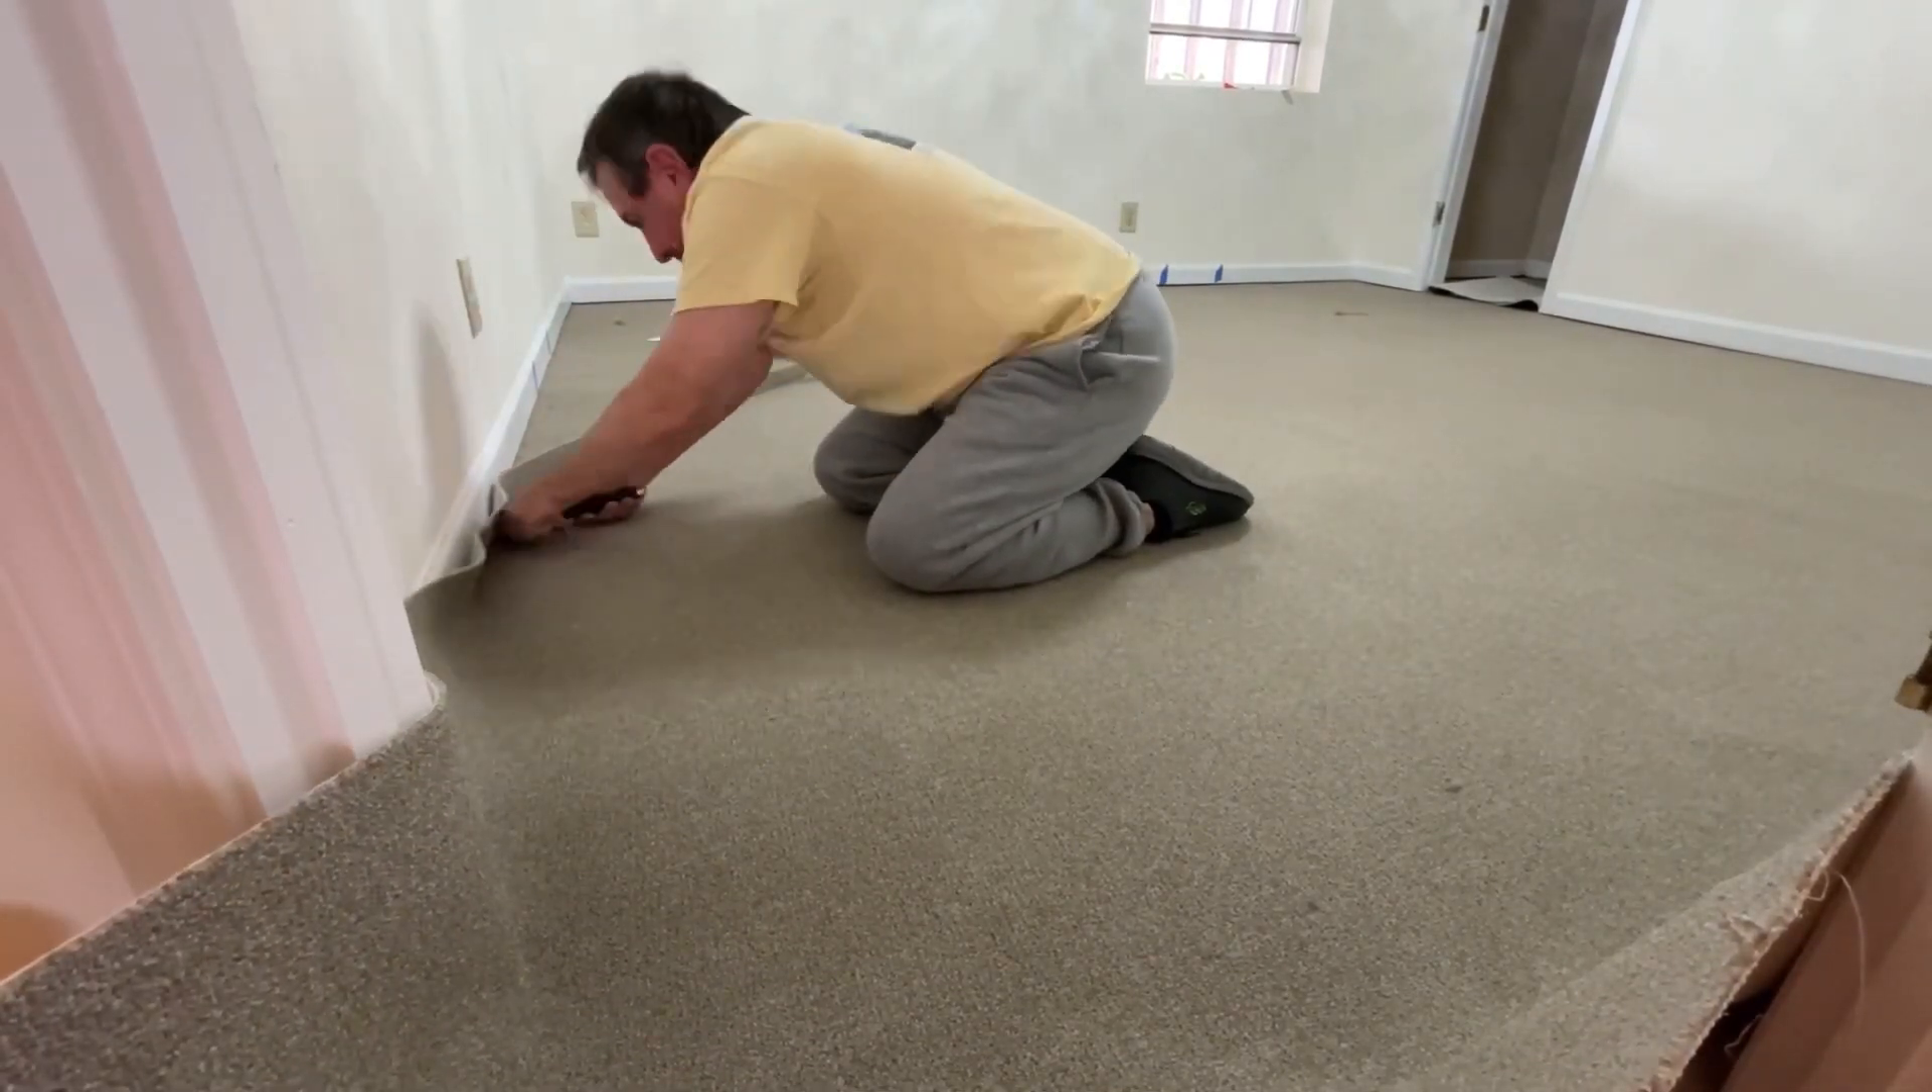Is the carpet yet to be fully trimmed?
Yes.